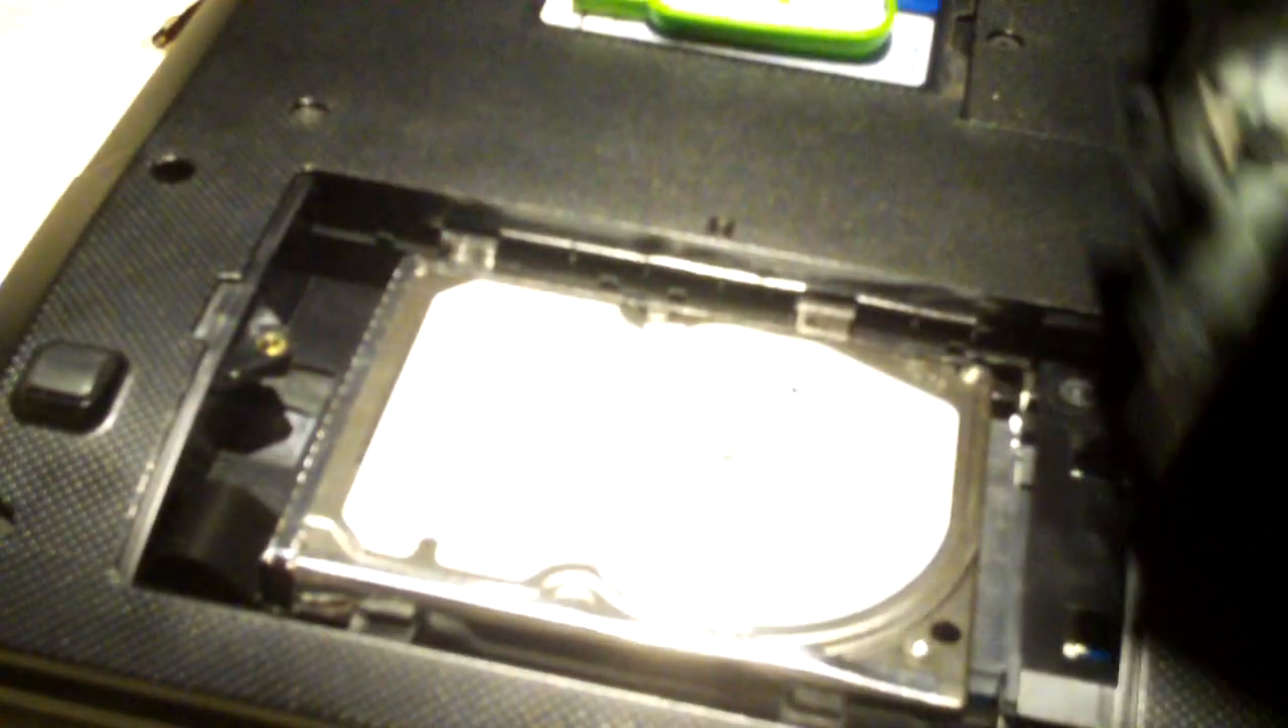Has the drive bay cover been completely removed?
Yes.